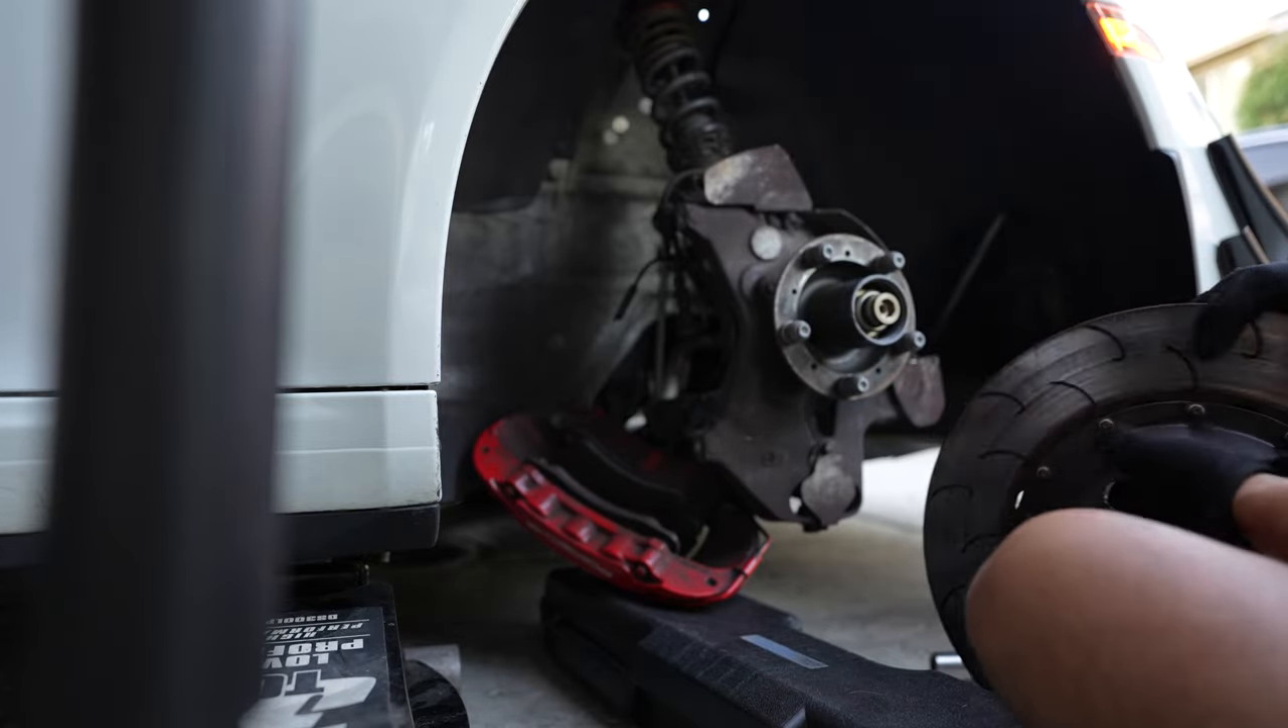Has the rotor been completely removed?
Yes.